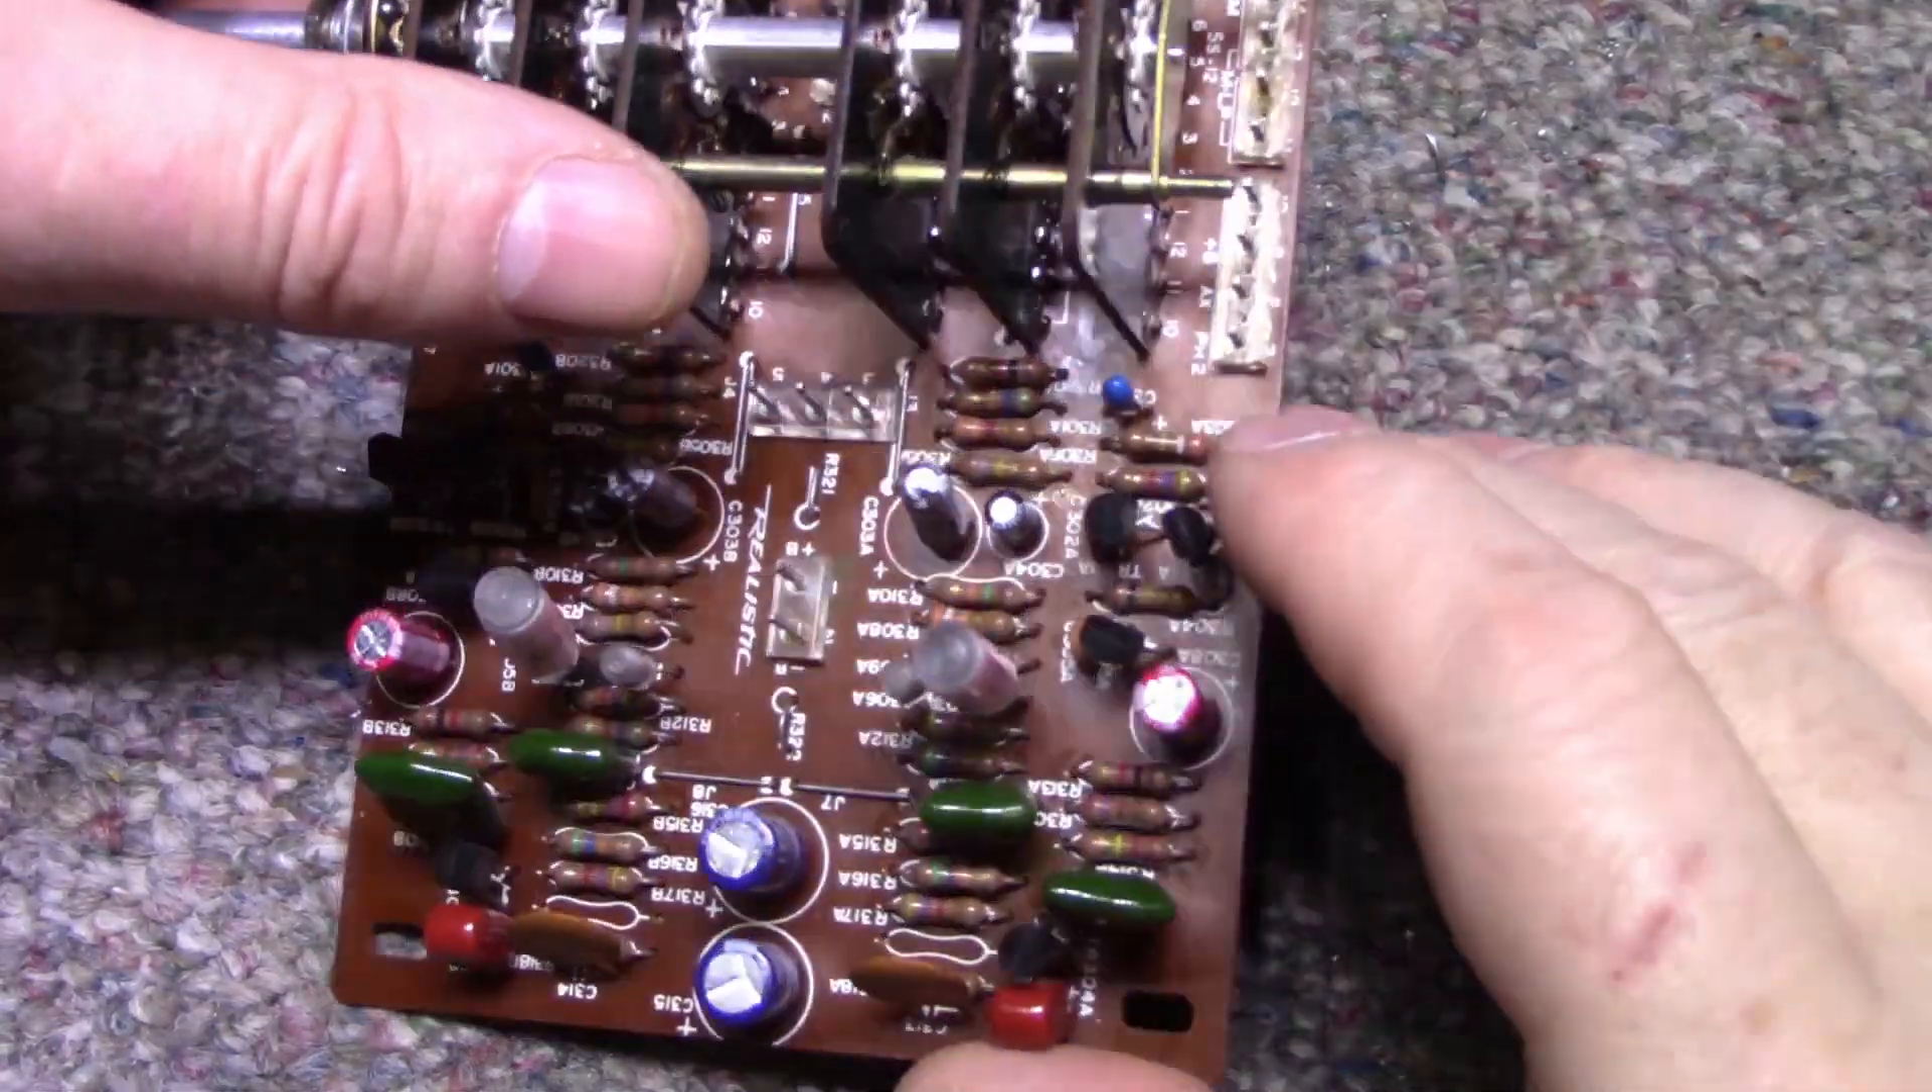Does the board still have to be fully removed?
No.